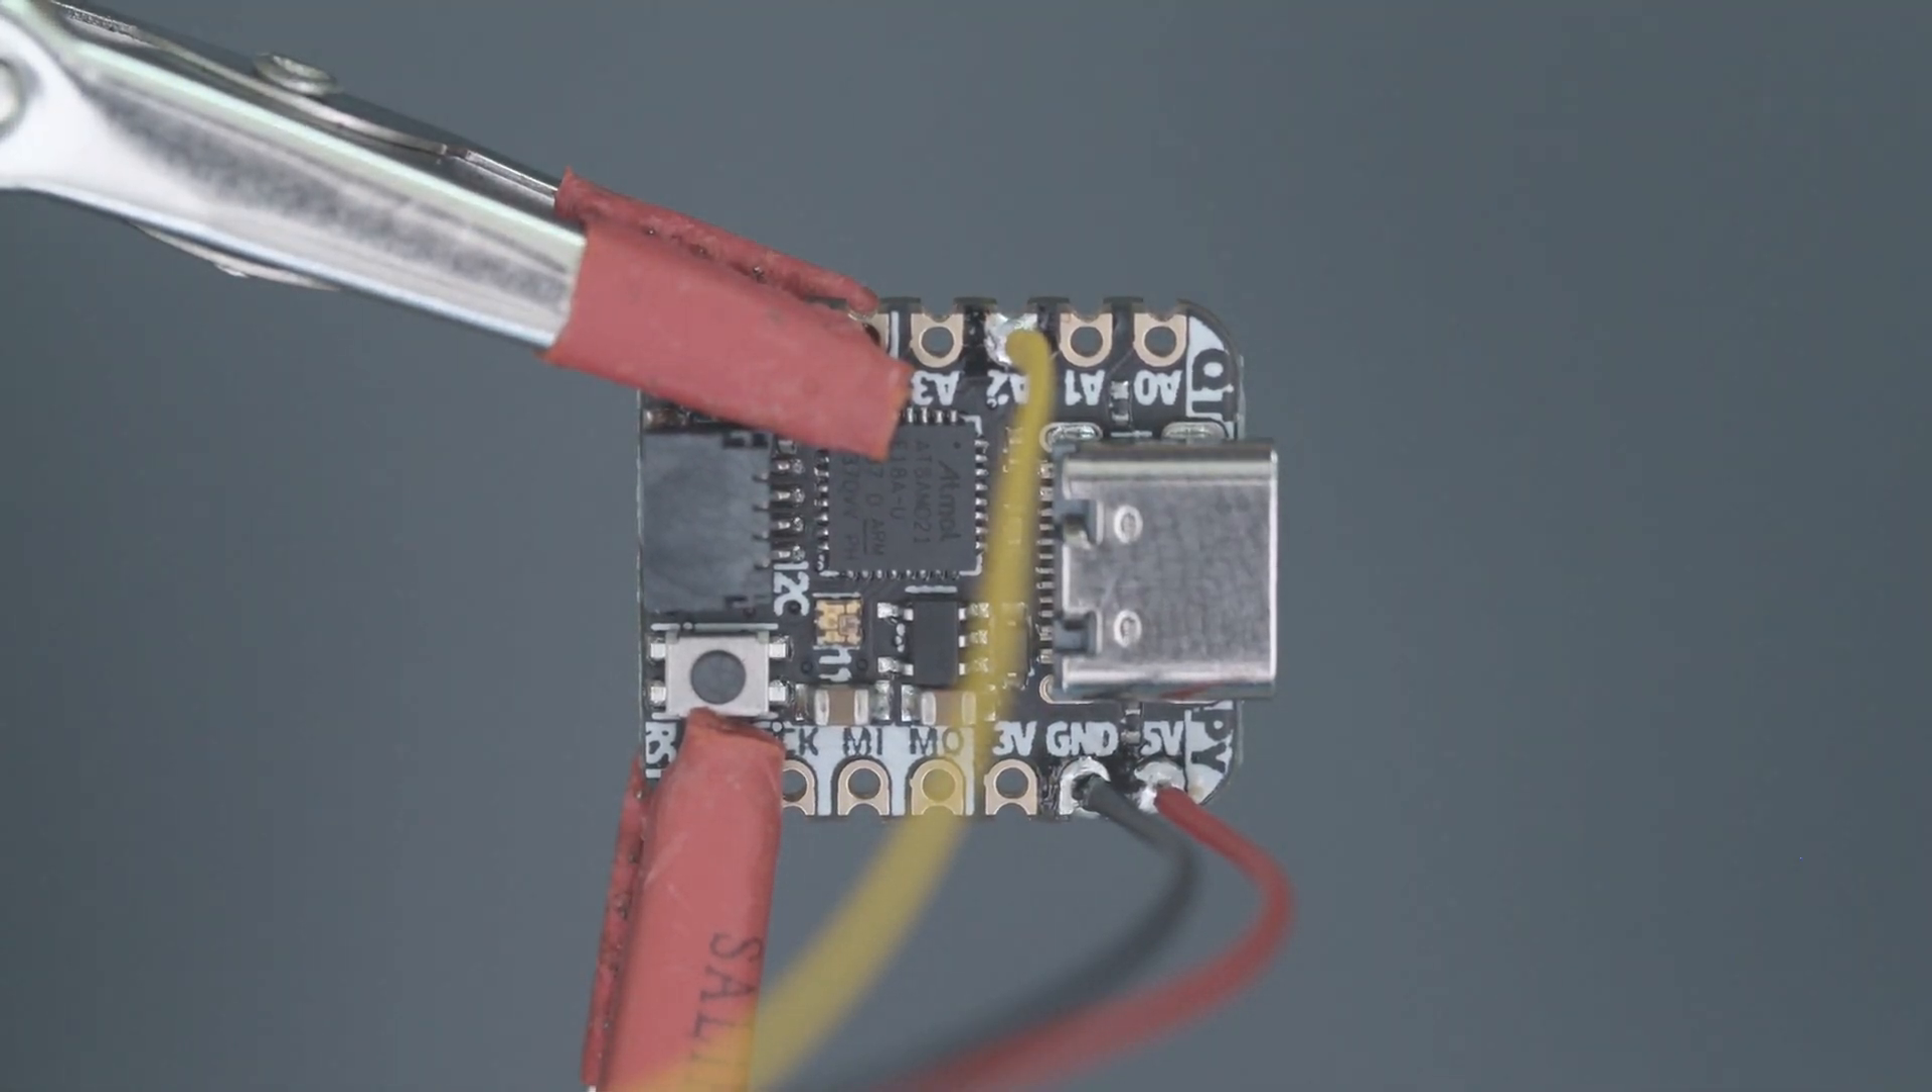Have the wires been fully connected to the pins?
Yes.